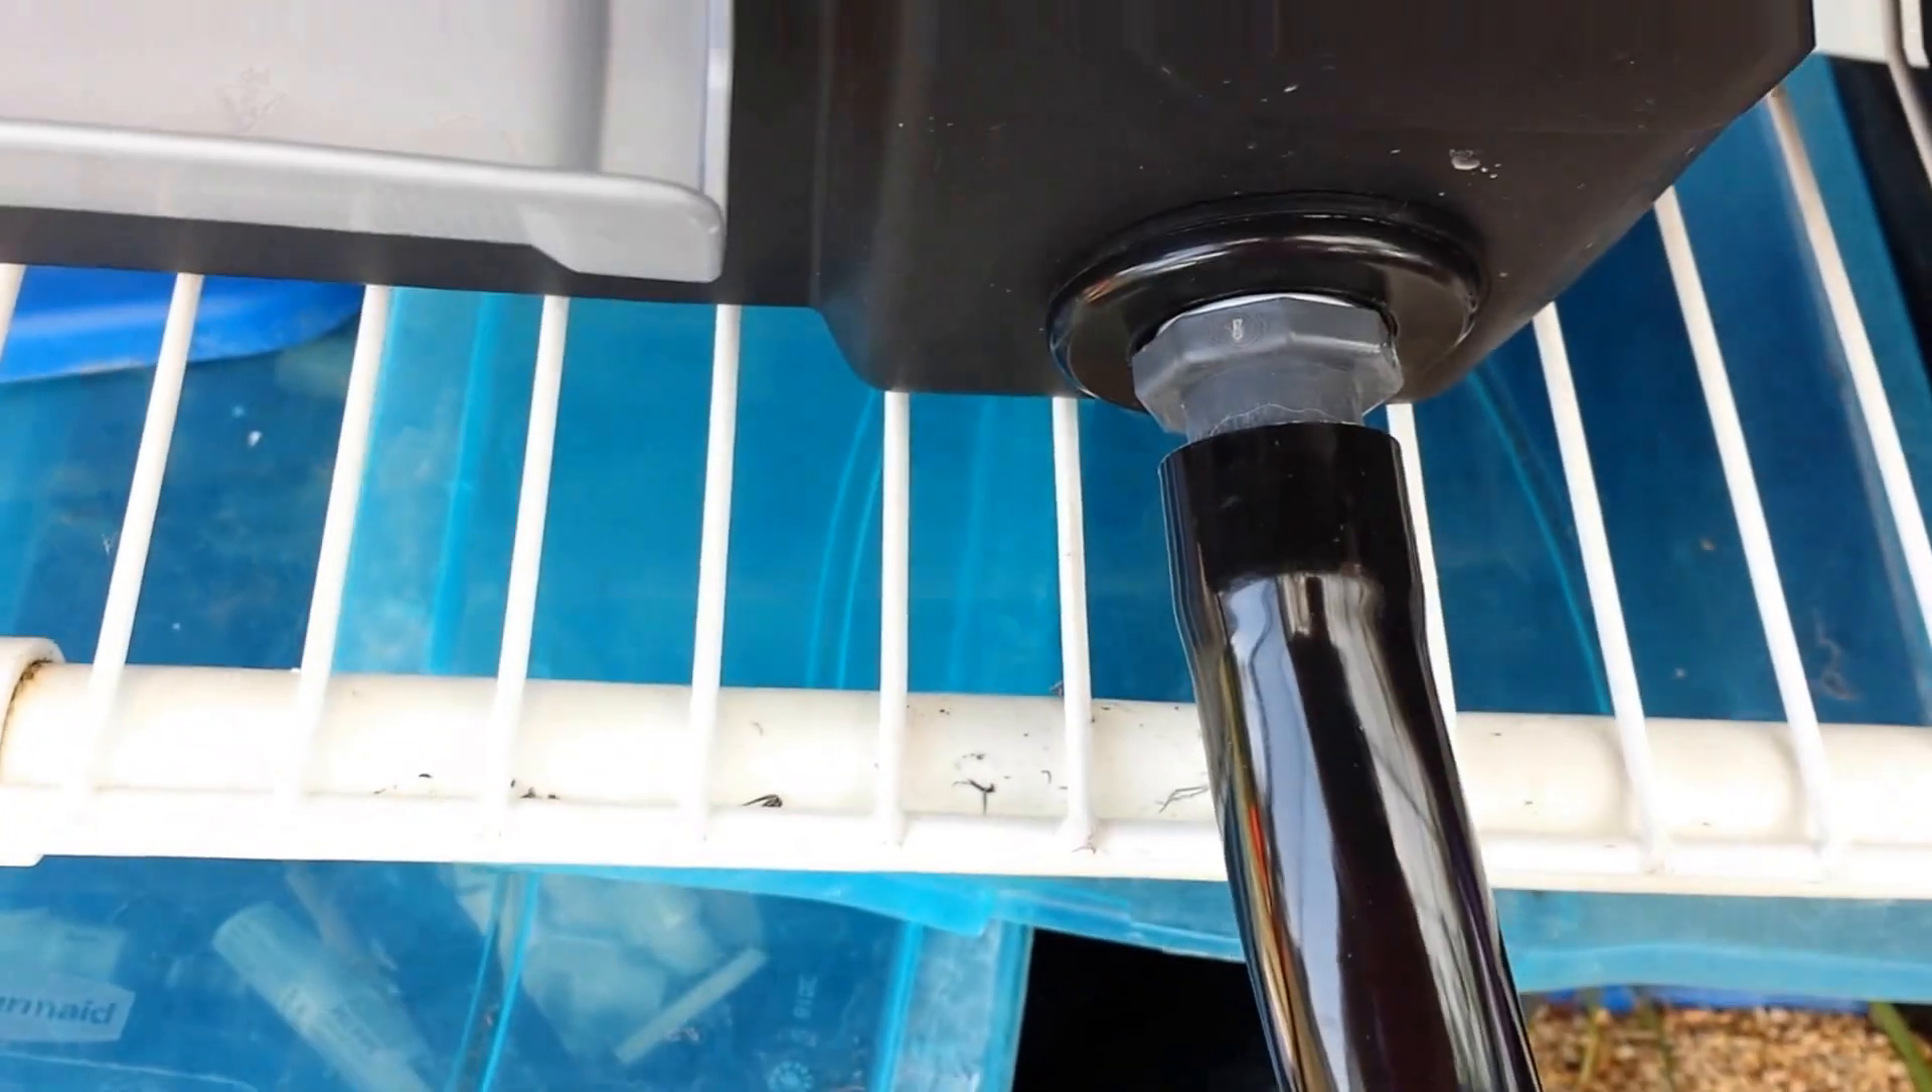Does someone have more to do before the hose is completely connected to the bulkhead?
No.